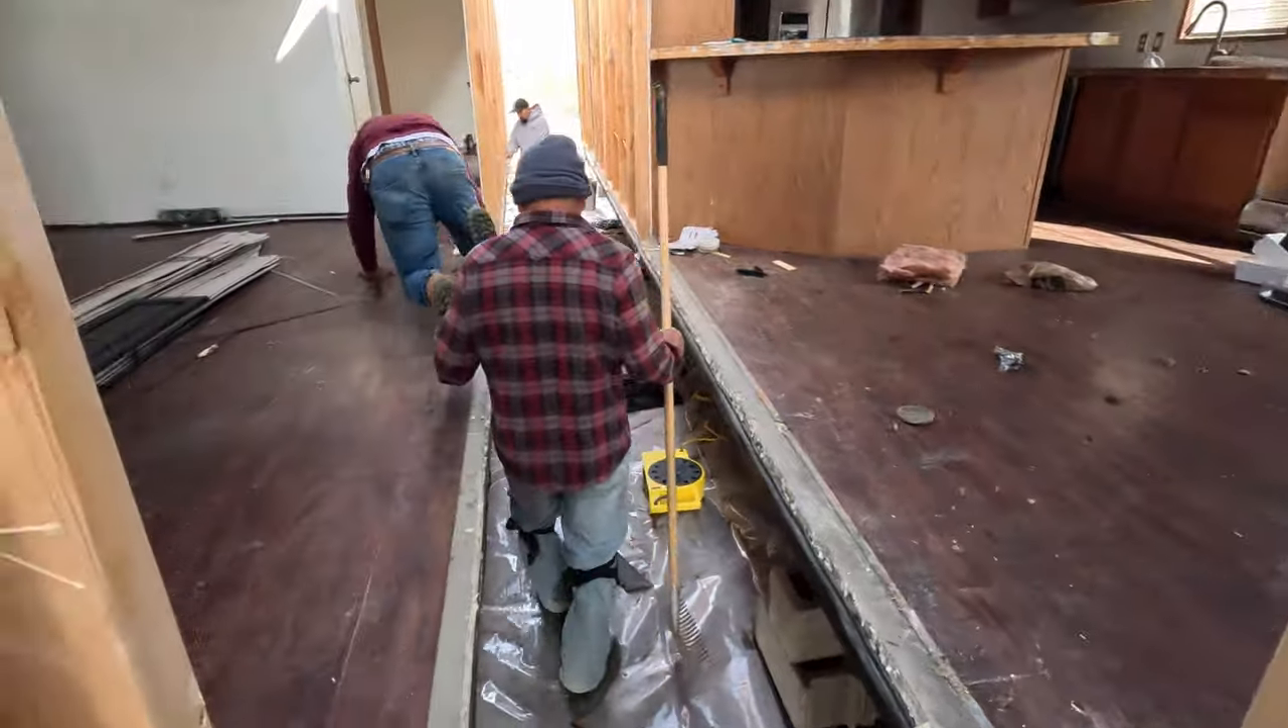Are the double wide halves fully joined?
No.